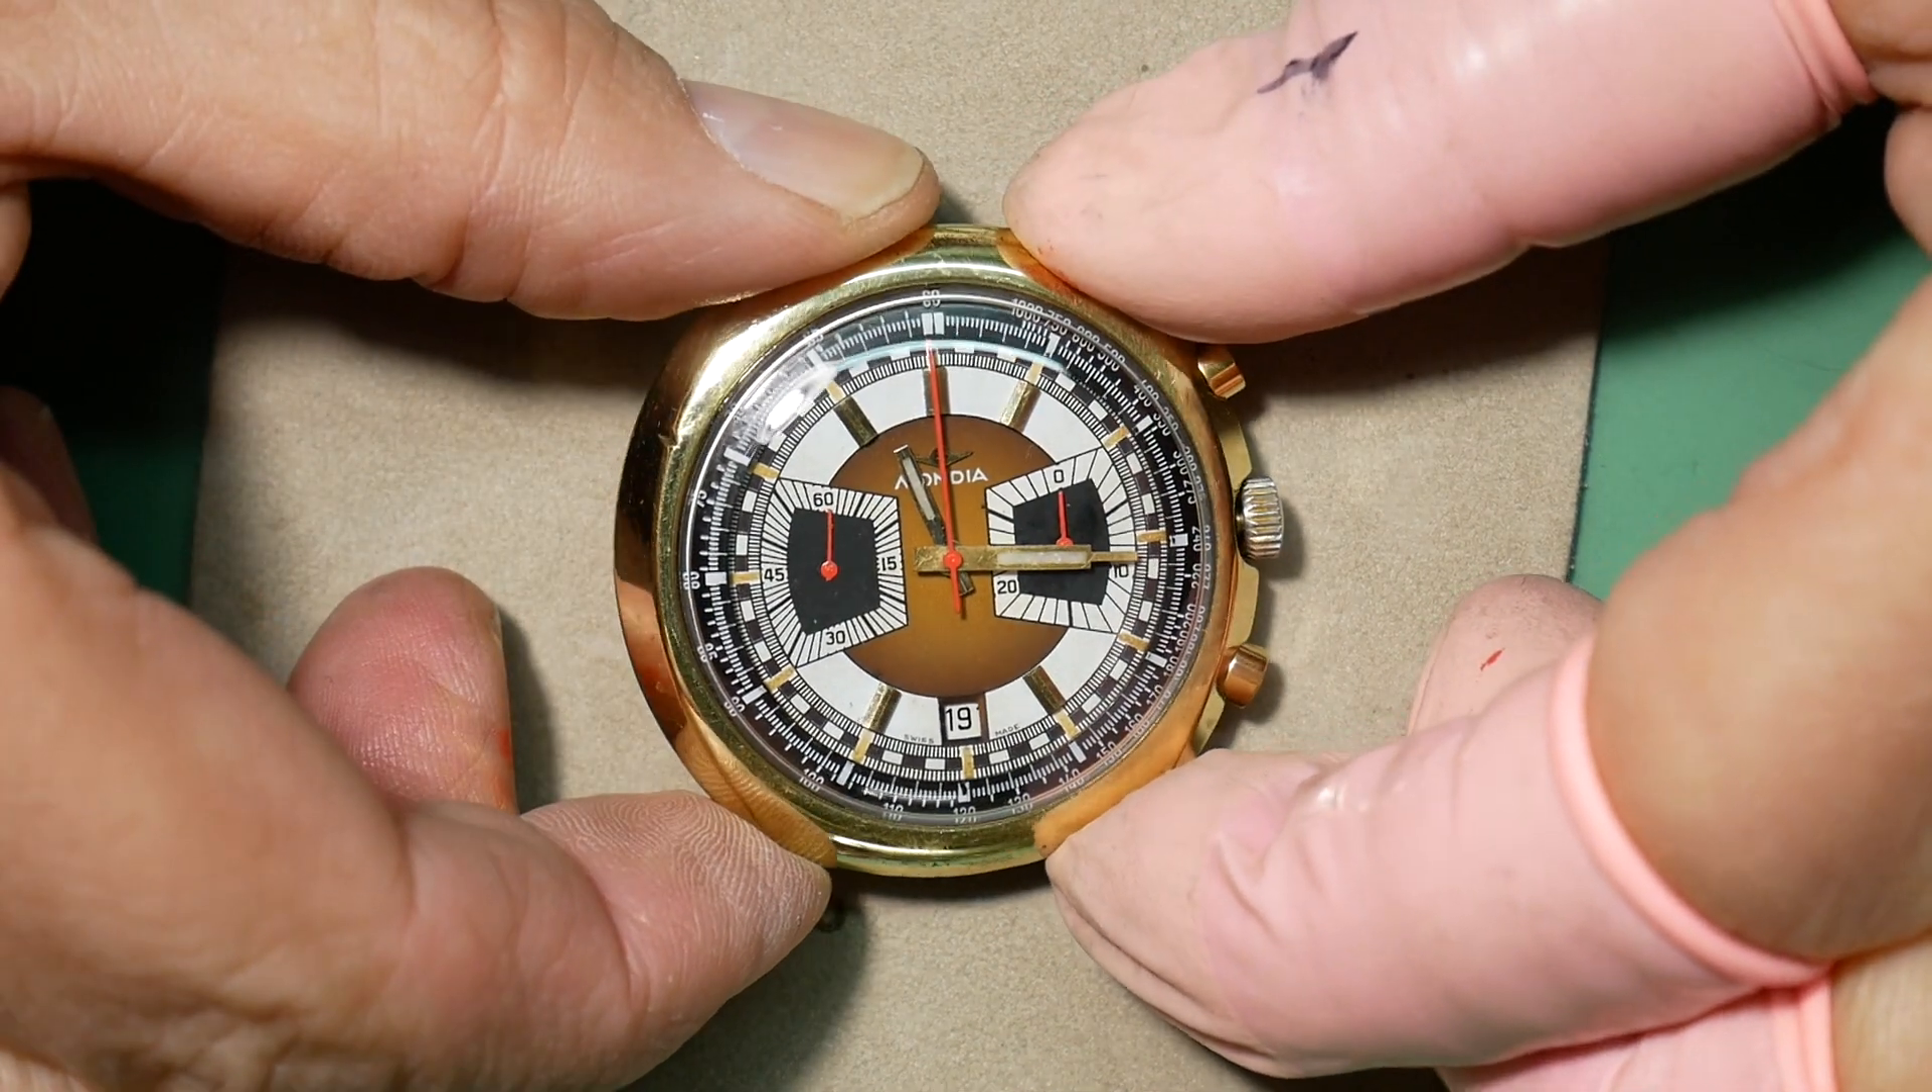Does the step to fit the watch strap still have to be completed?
Yes.